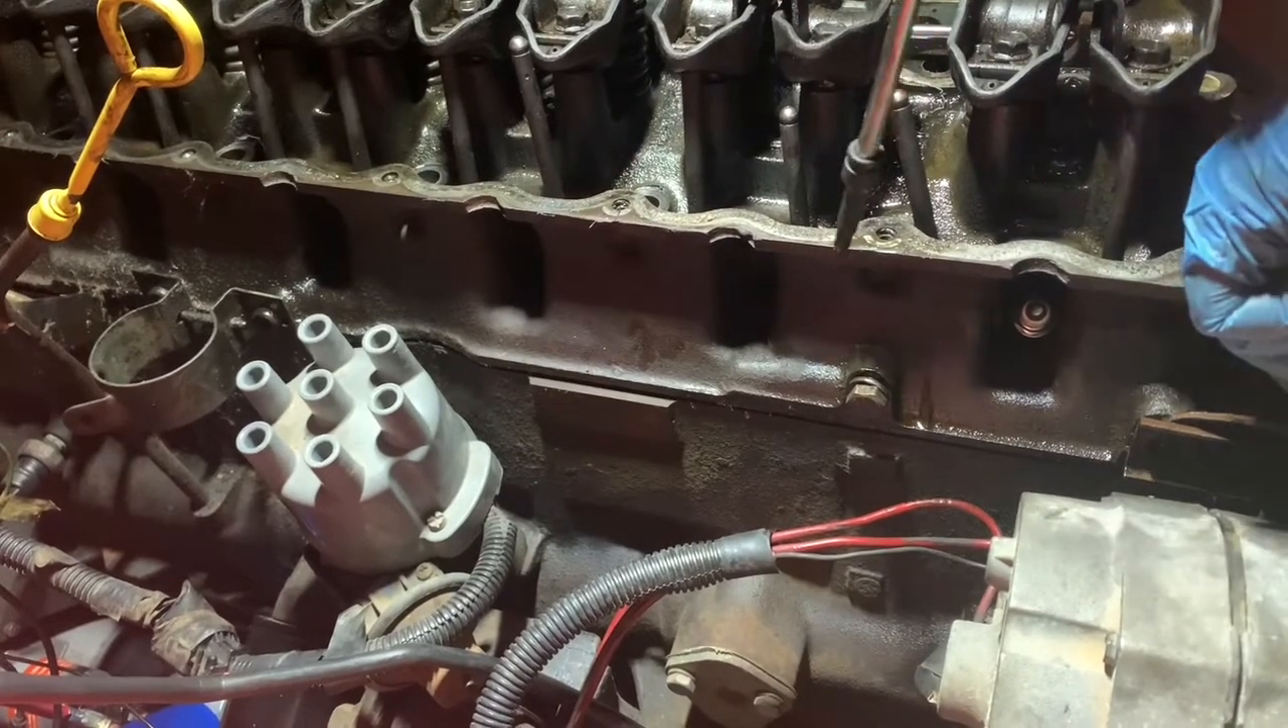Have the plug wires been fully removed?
Yes.